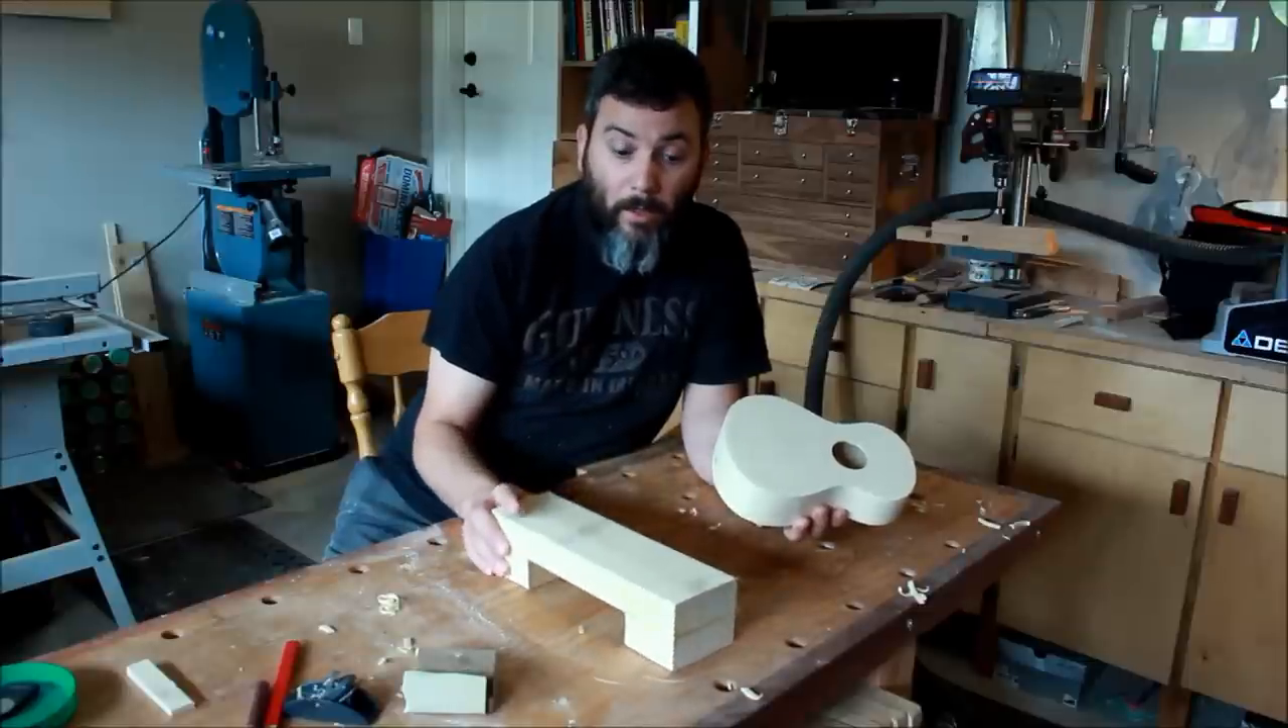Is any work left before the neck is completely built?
Yes.